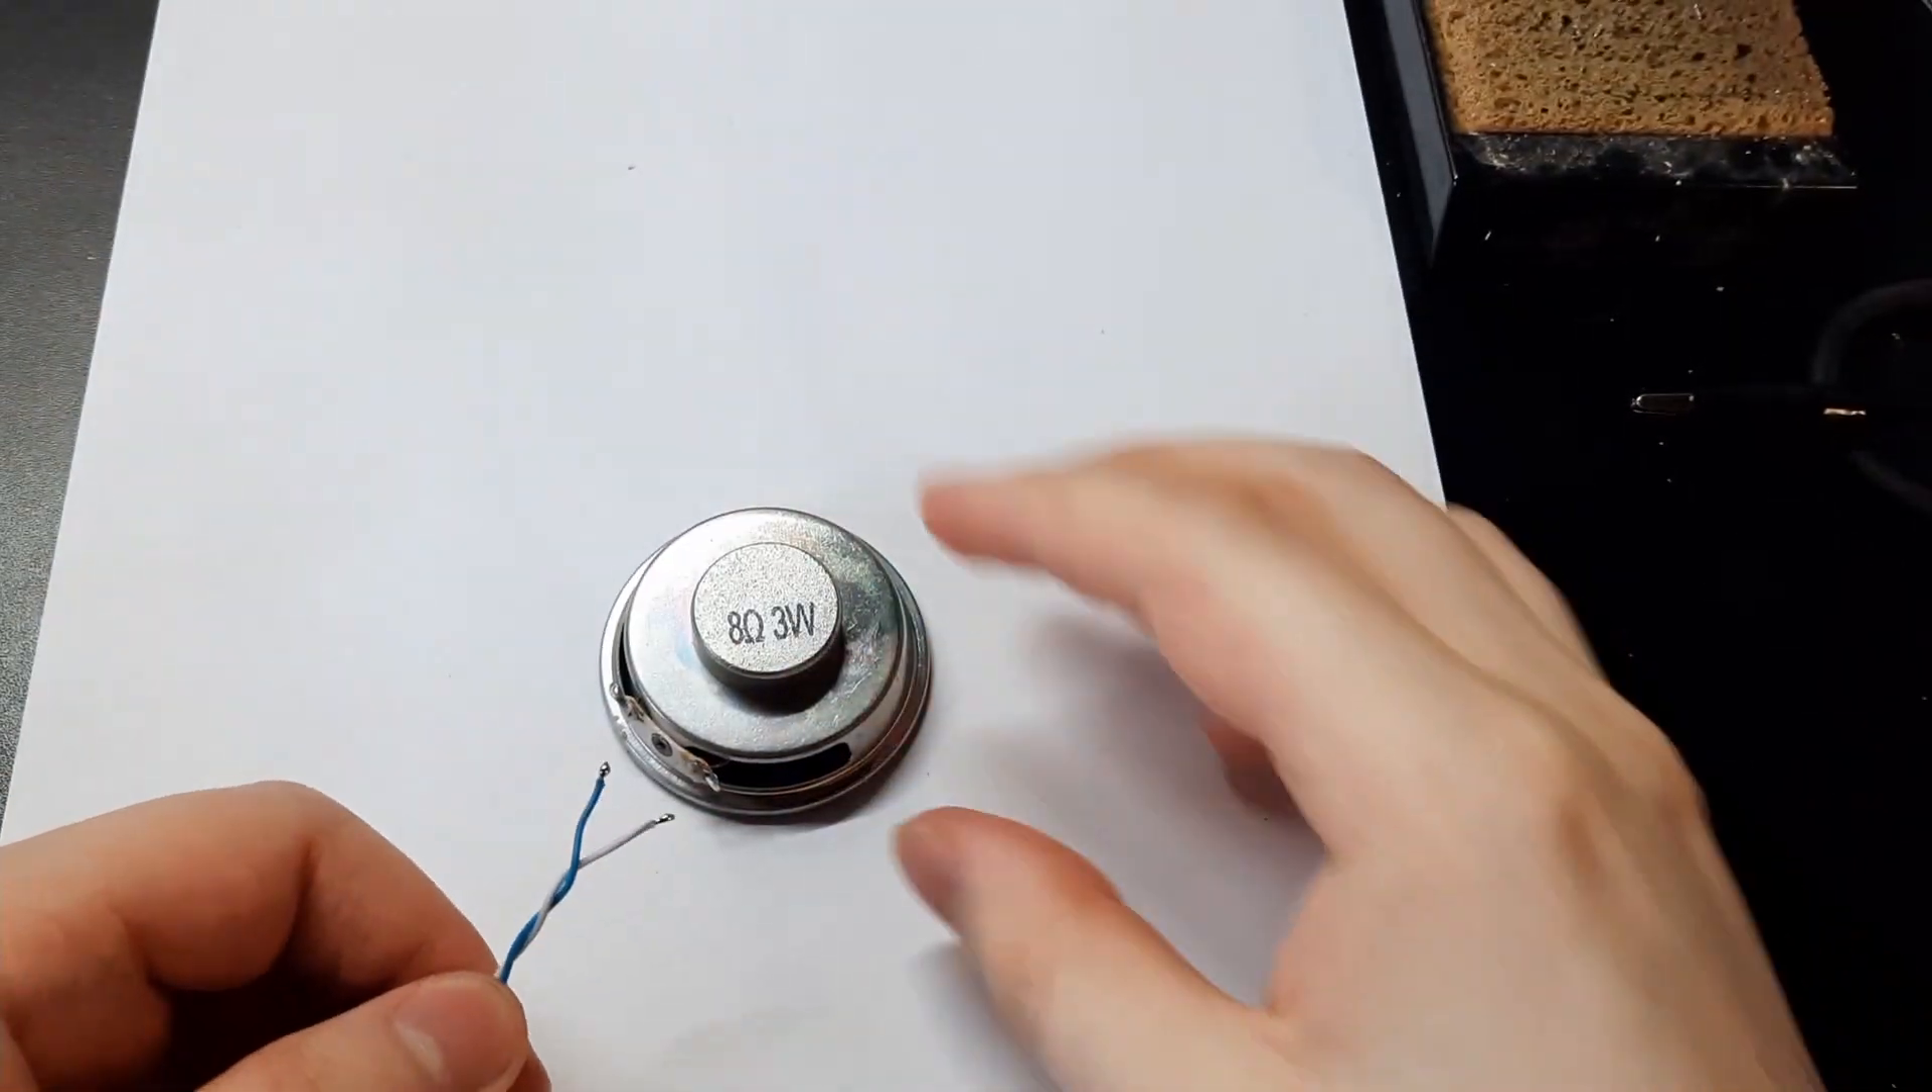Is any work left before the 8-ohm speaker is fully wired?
Yes.